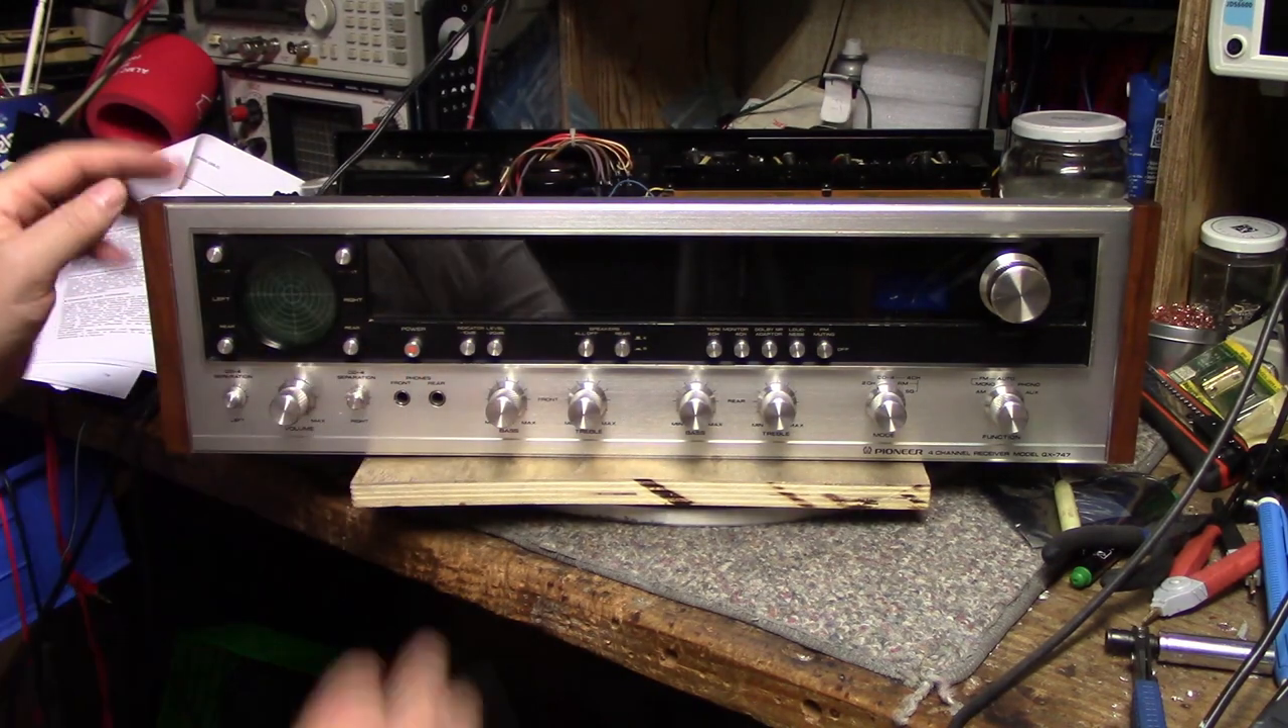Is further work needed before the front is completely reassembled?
No.